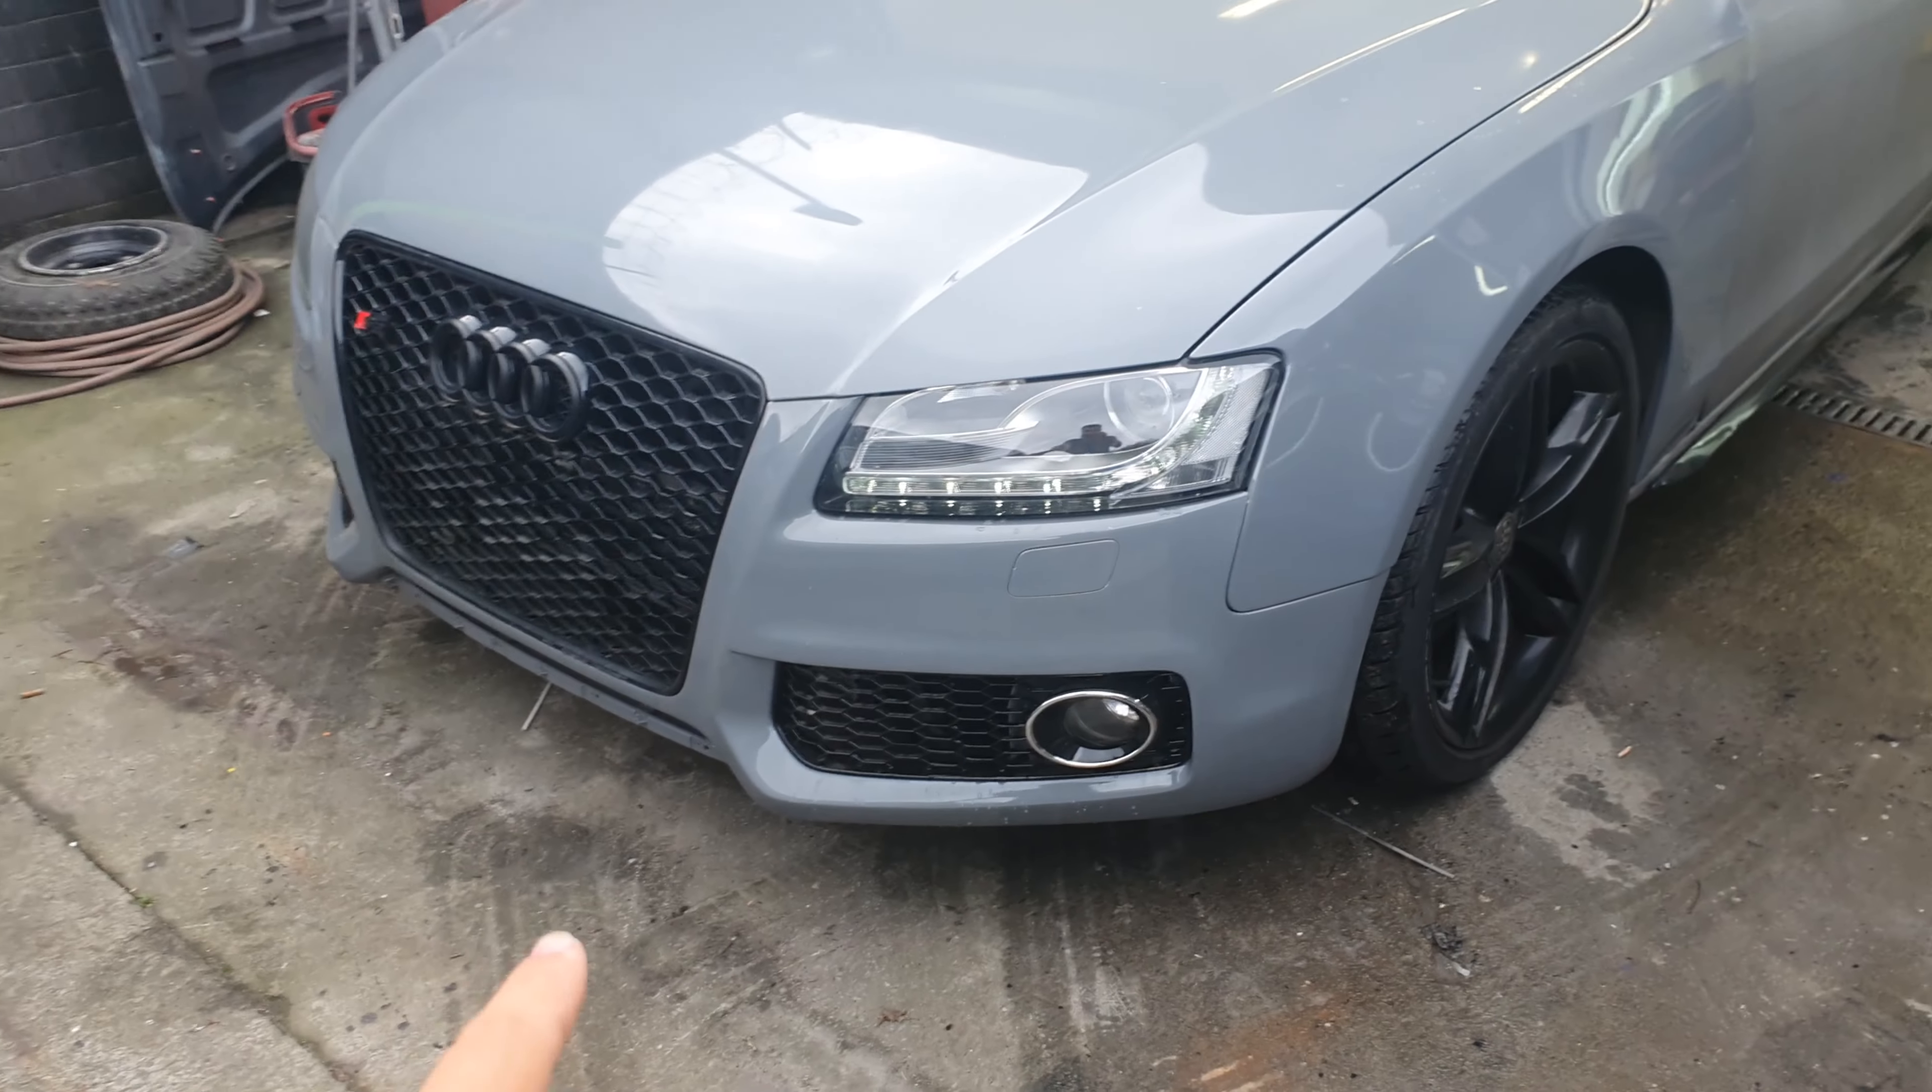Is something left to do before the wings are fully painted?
No.